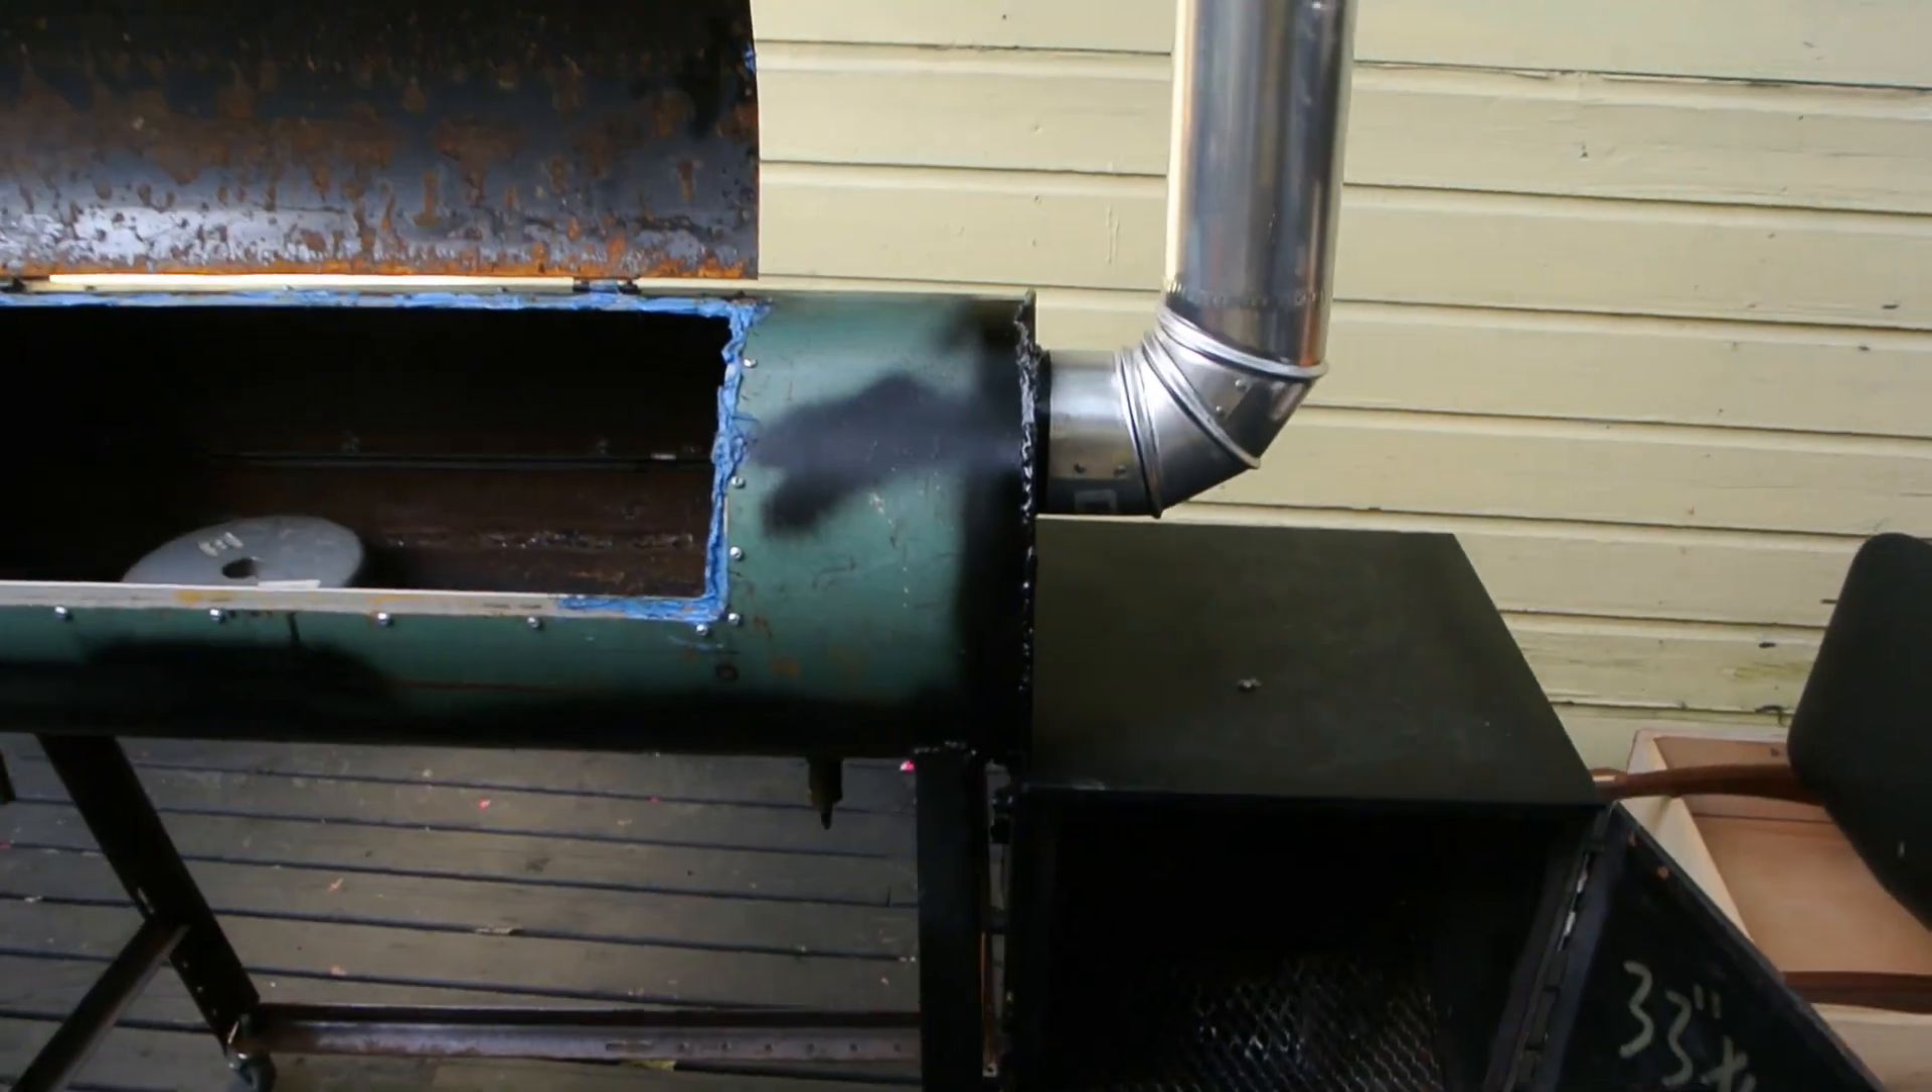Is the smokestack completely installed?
Yes.